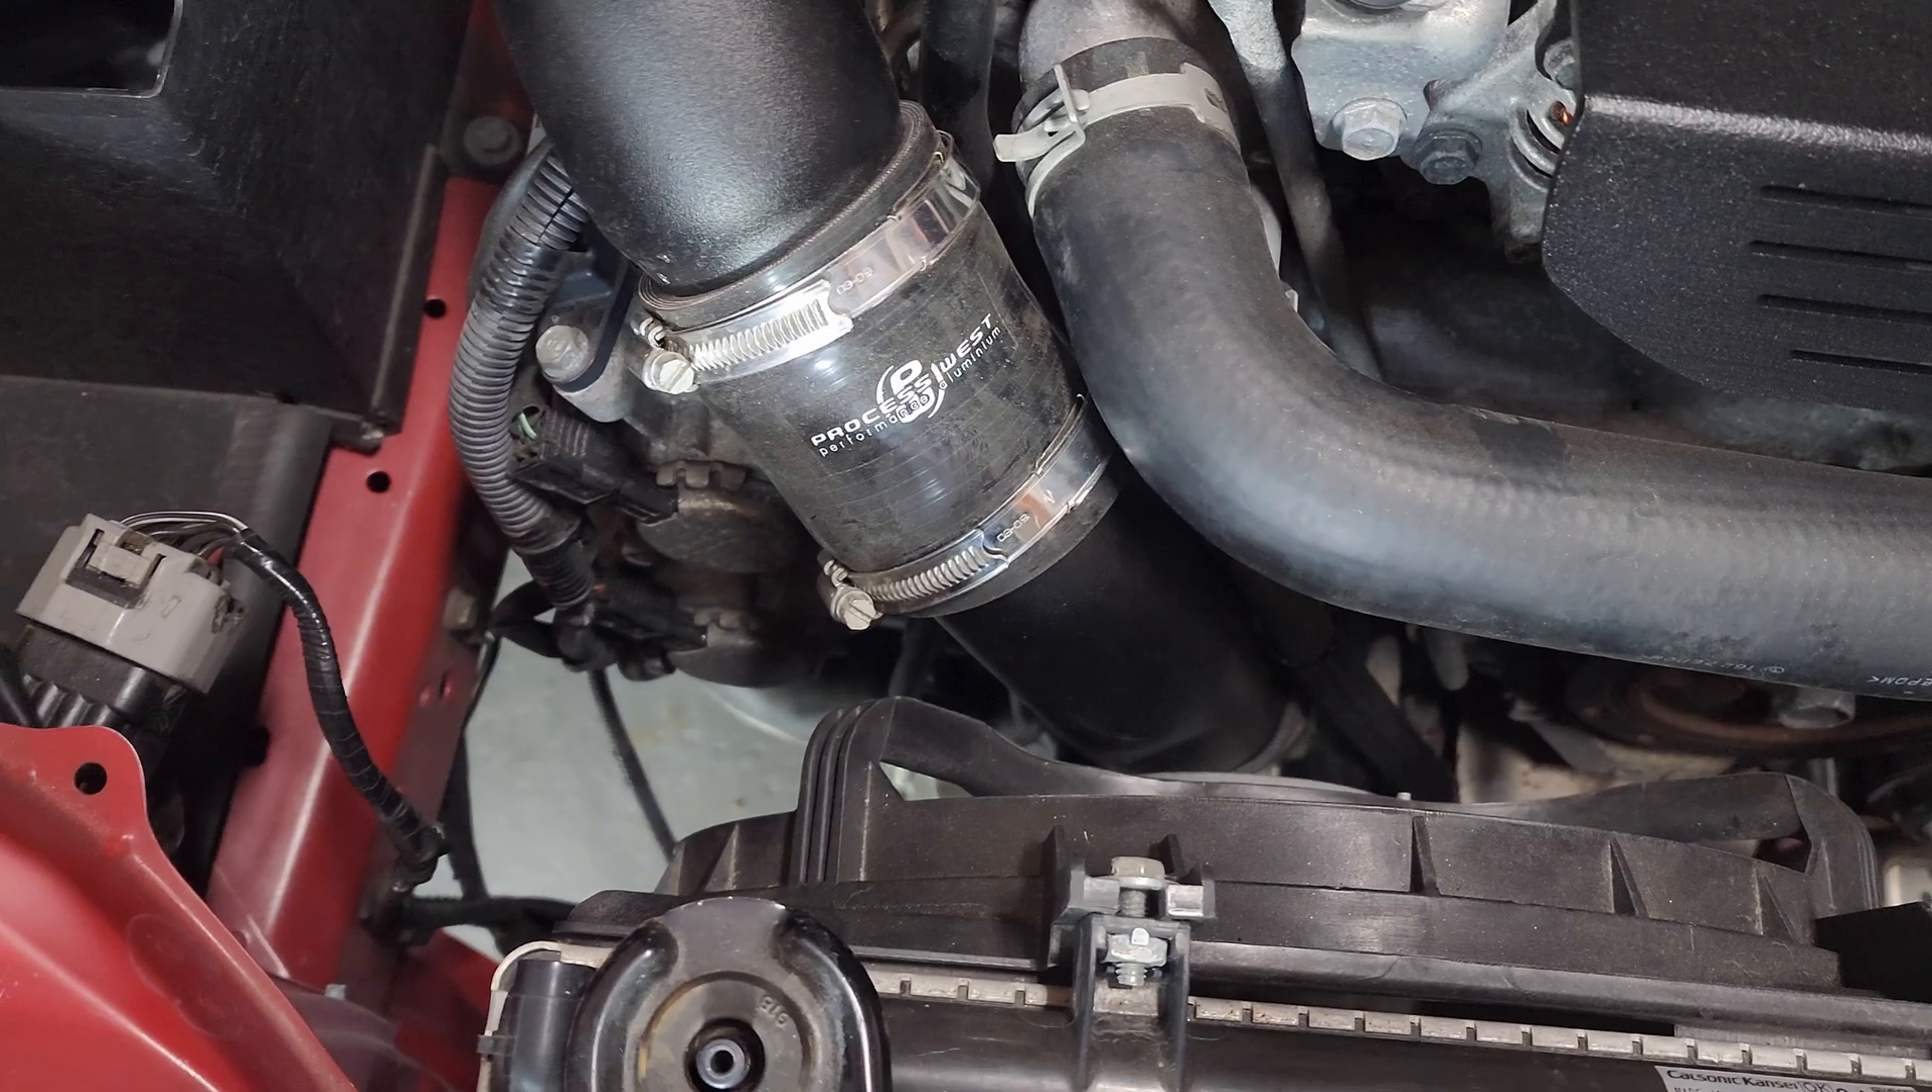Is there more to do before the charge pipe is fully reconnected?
No.